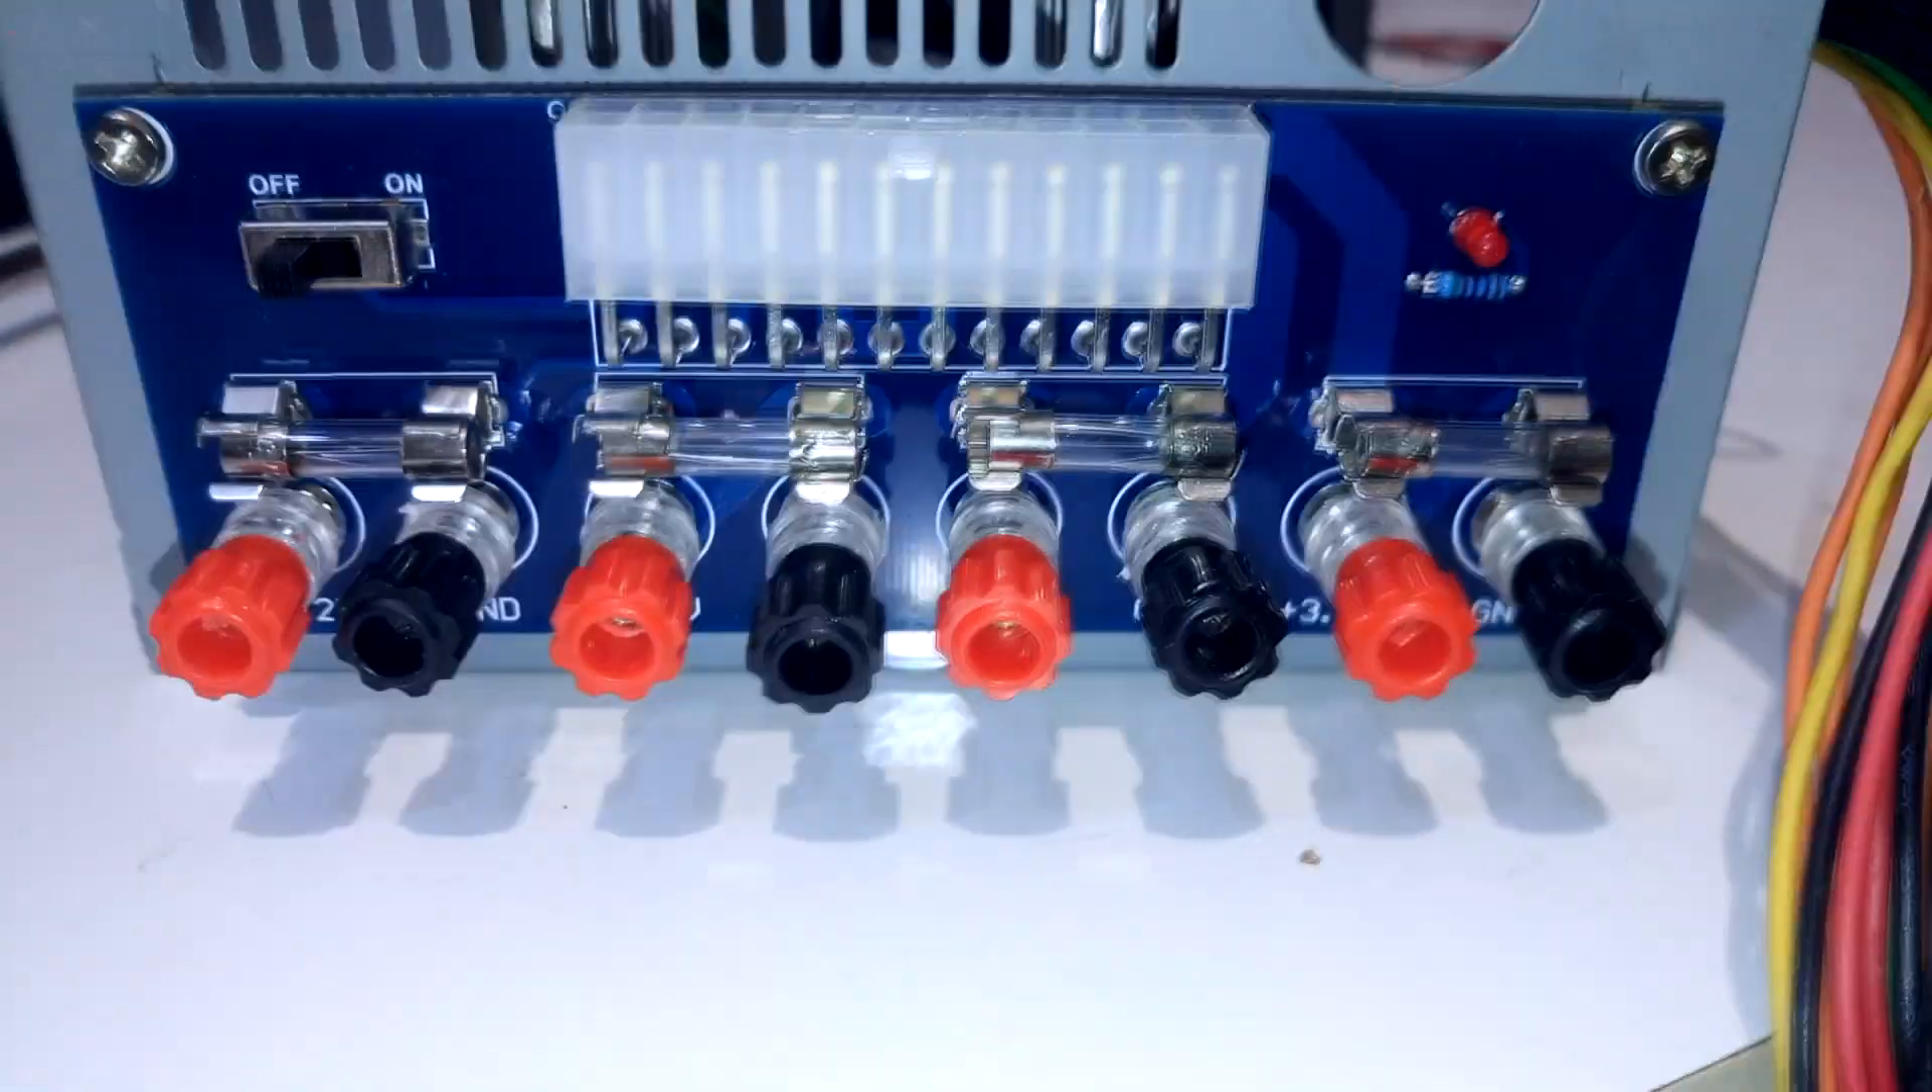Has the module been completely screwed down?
Yes.